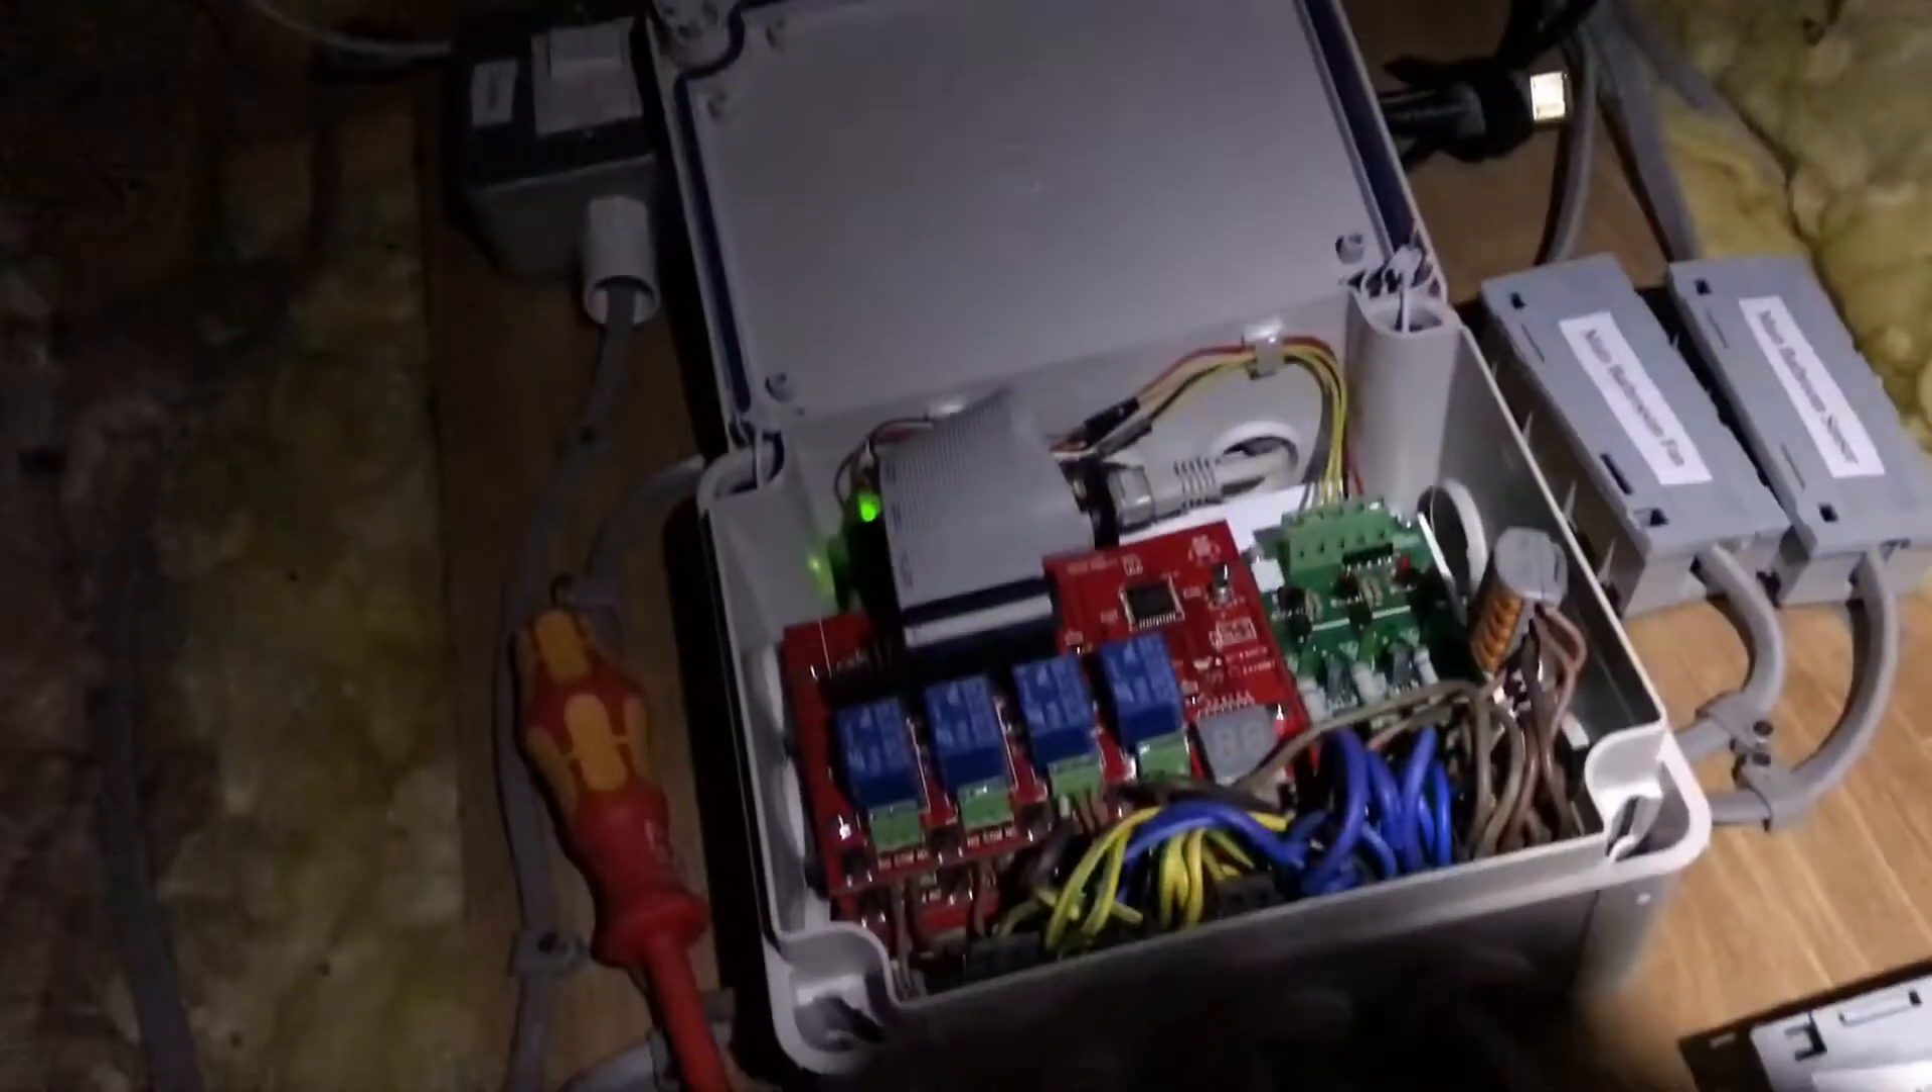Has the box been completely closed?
No.